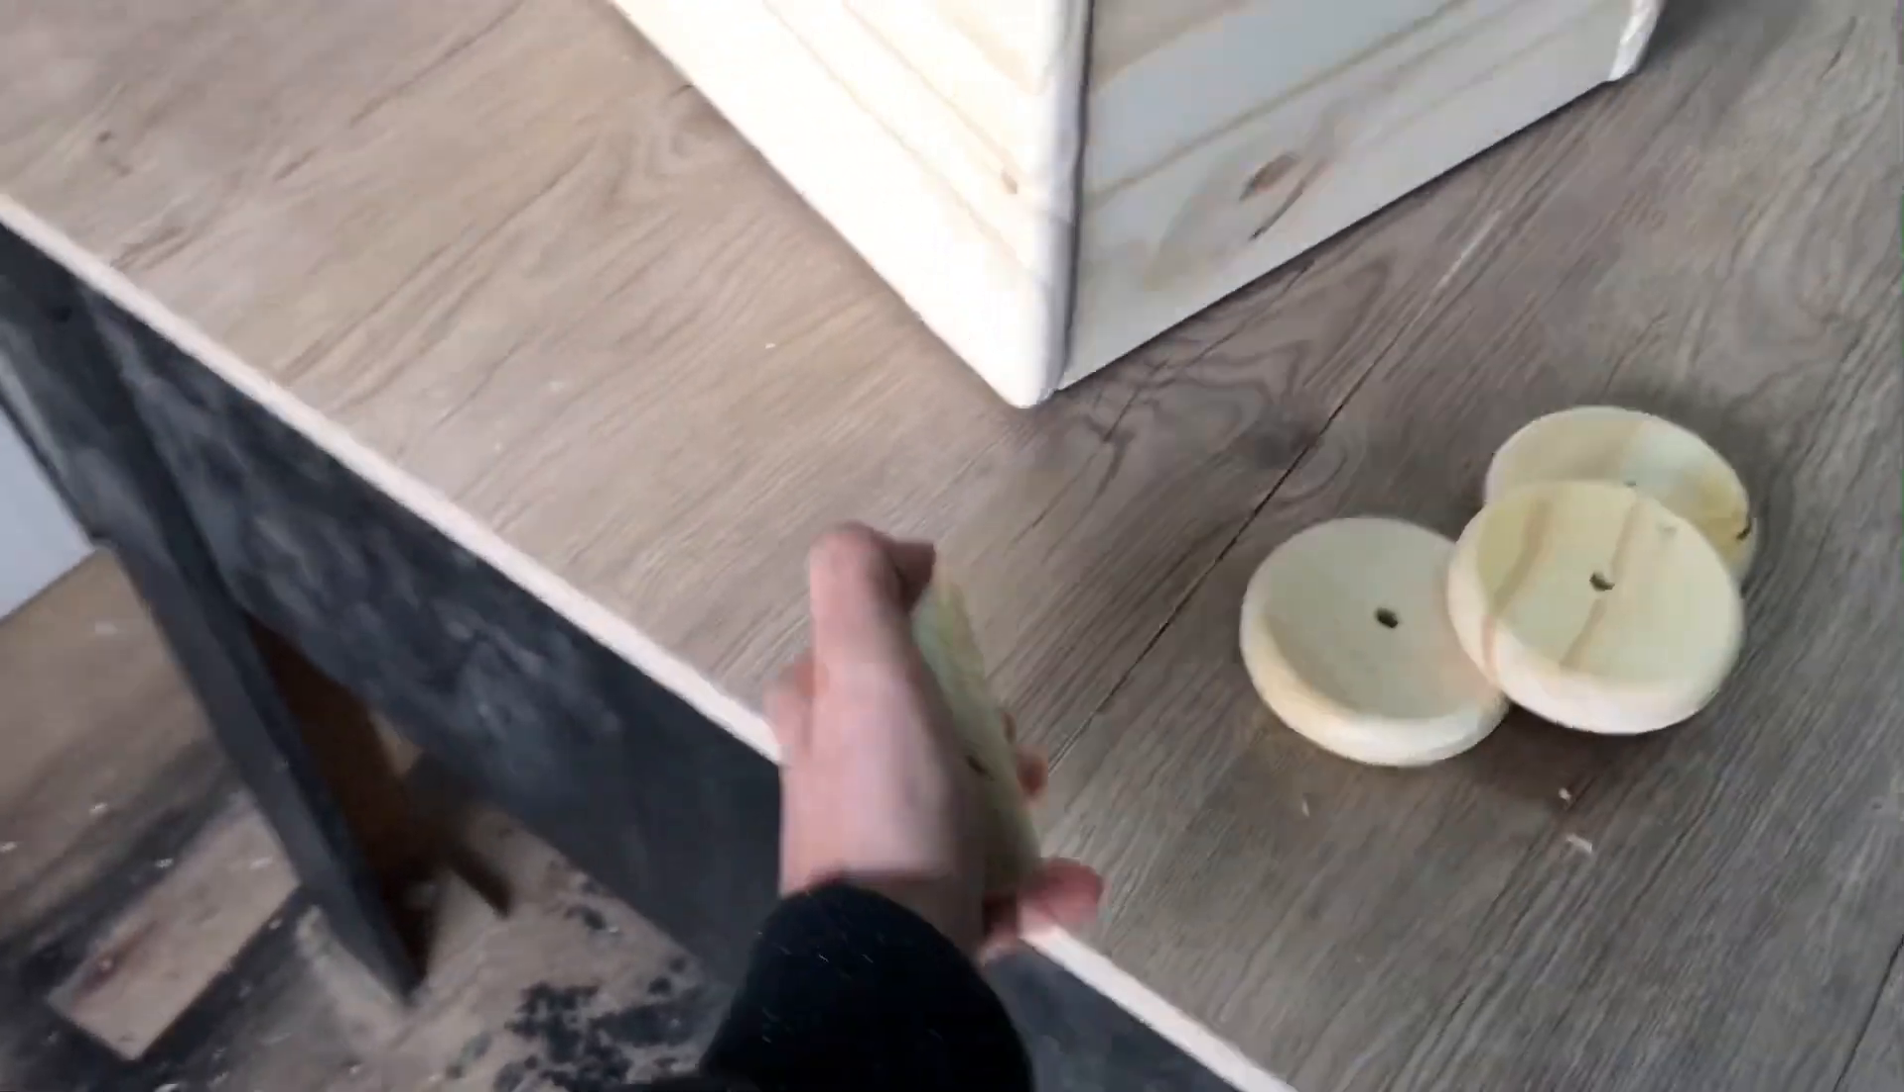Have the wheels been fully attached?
No.